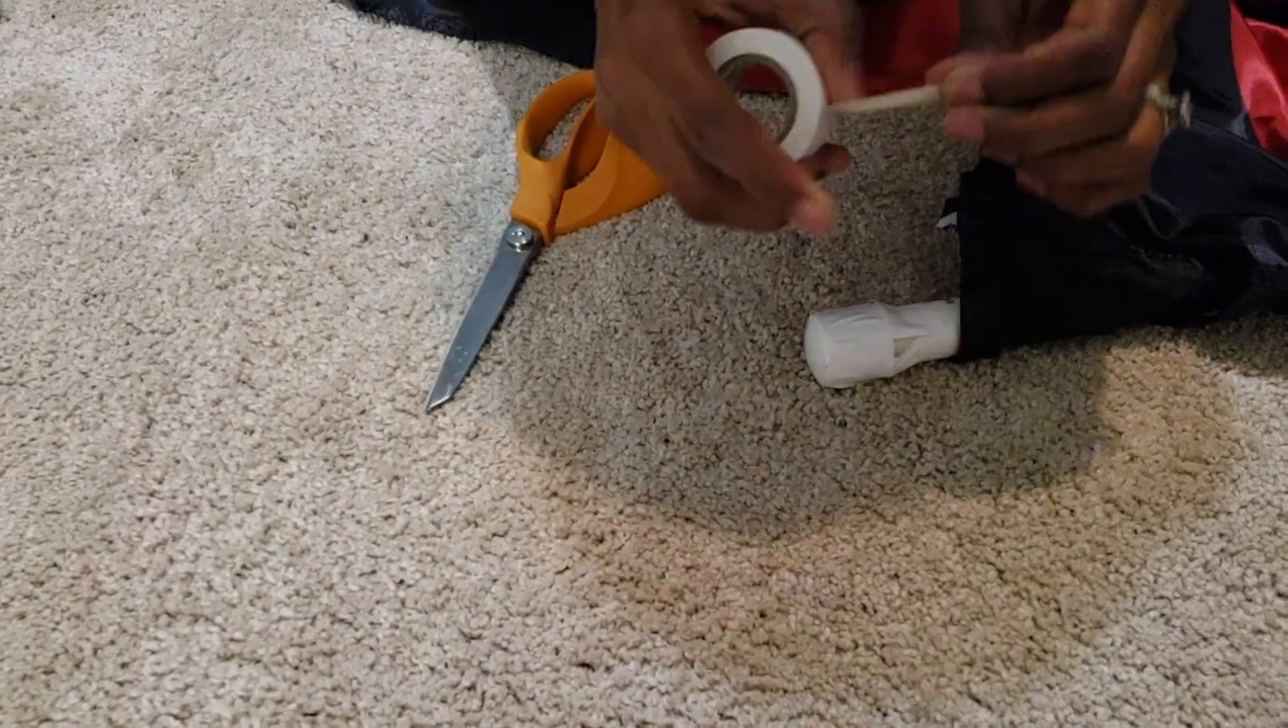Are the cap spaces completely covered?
No.